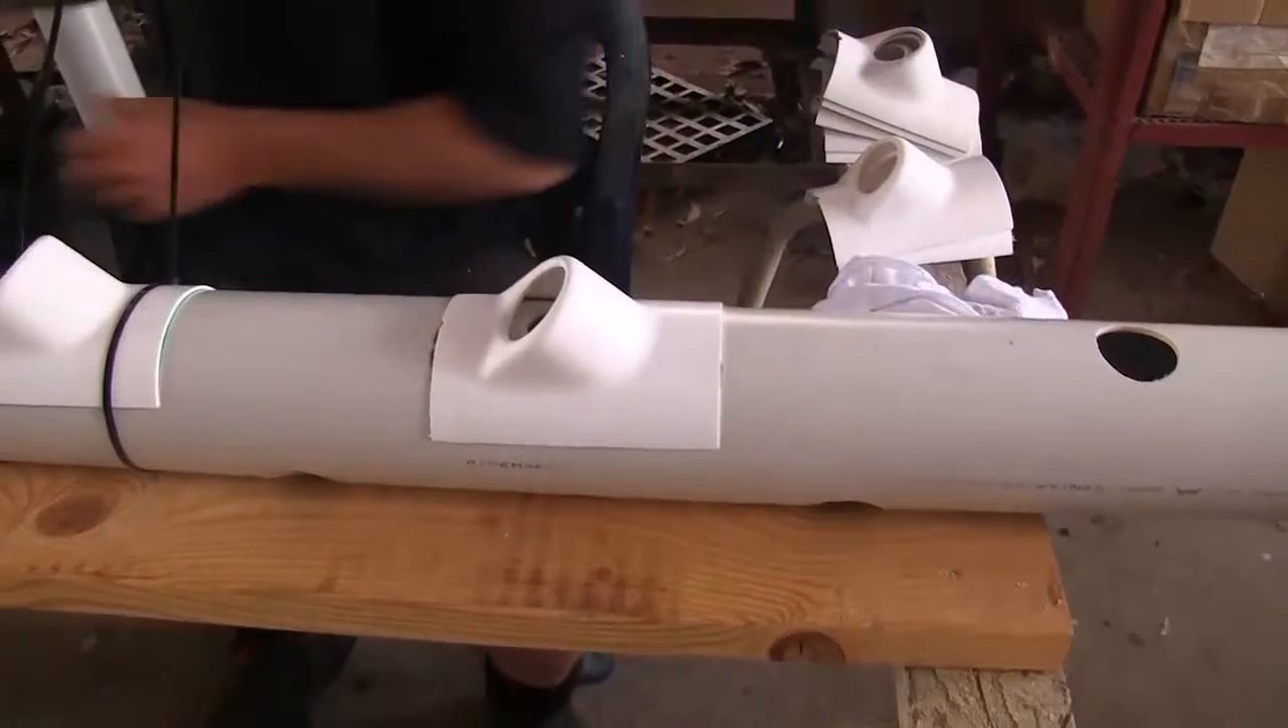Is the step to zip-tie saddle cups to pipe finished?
No.